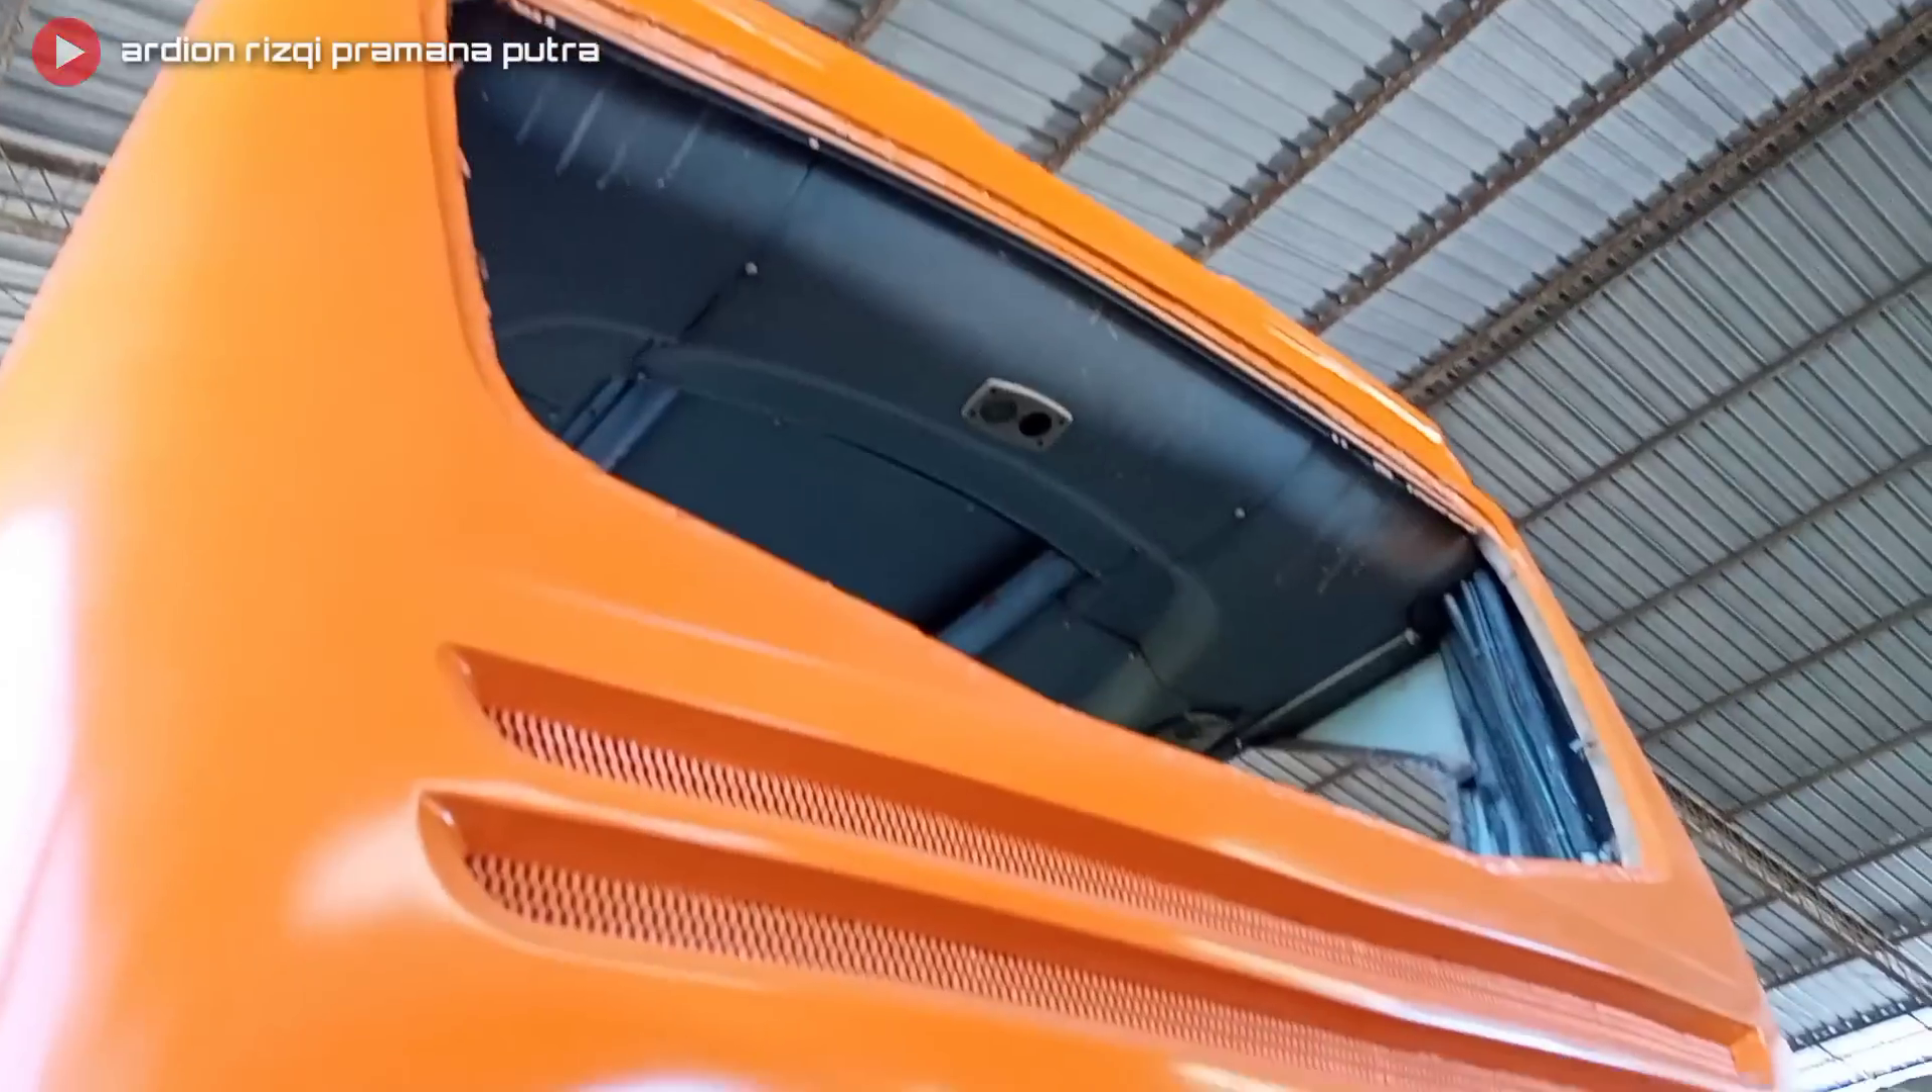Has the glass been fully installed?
No.